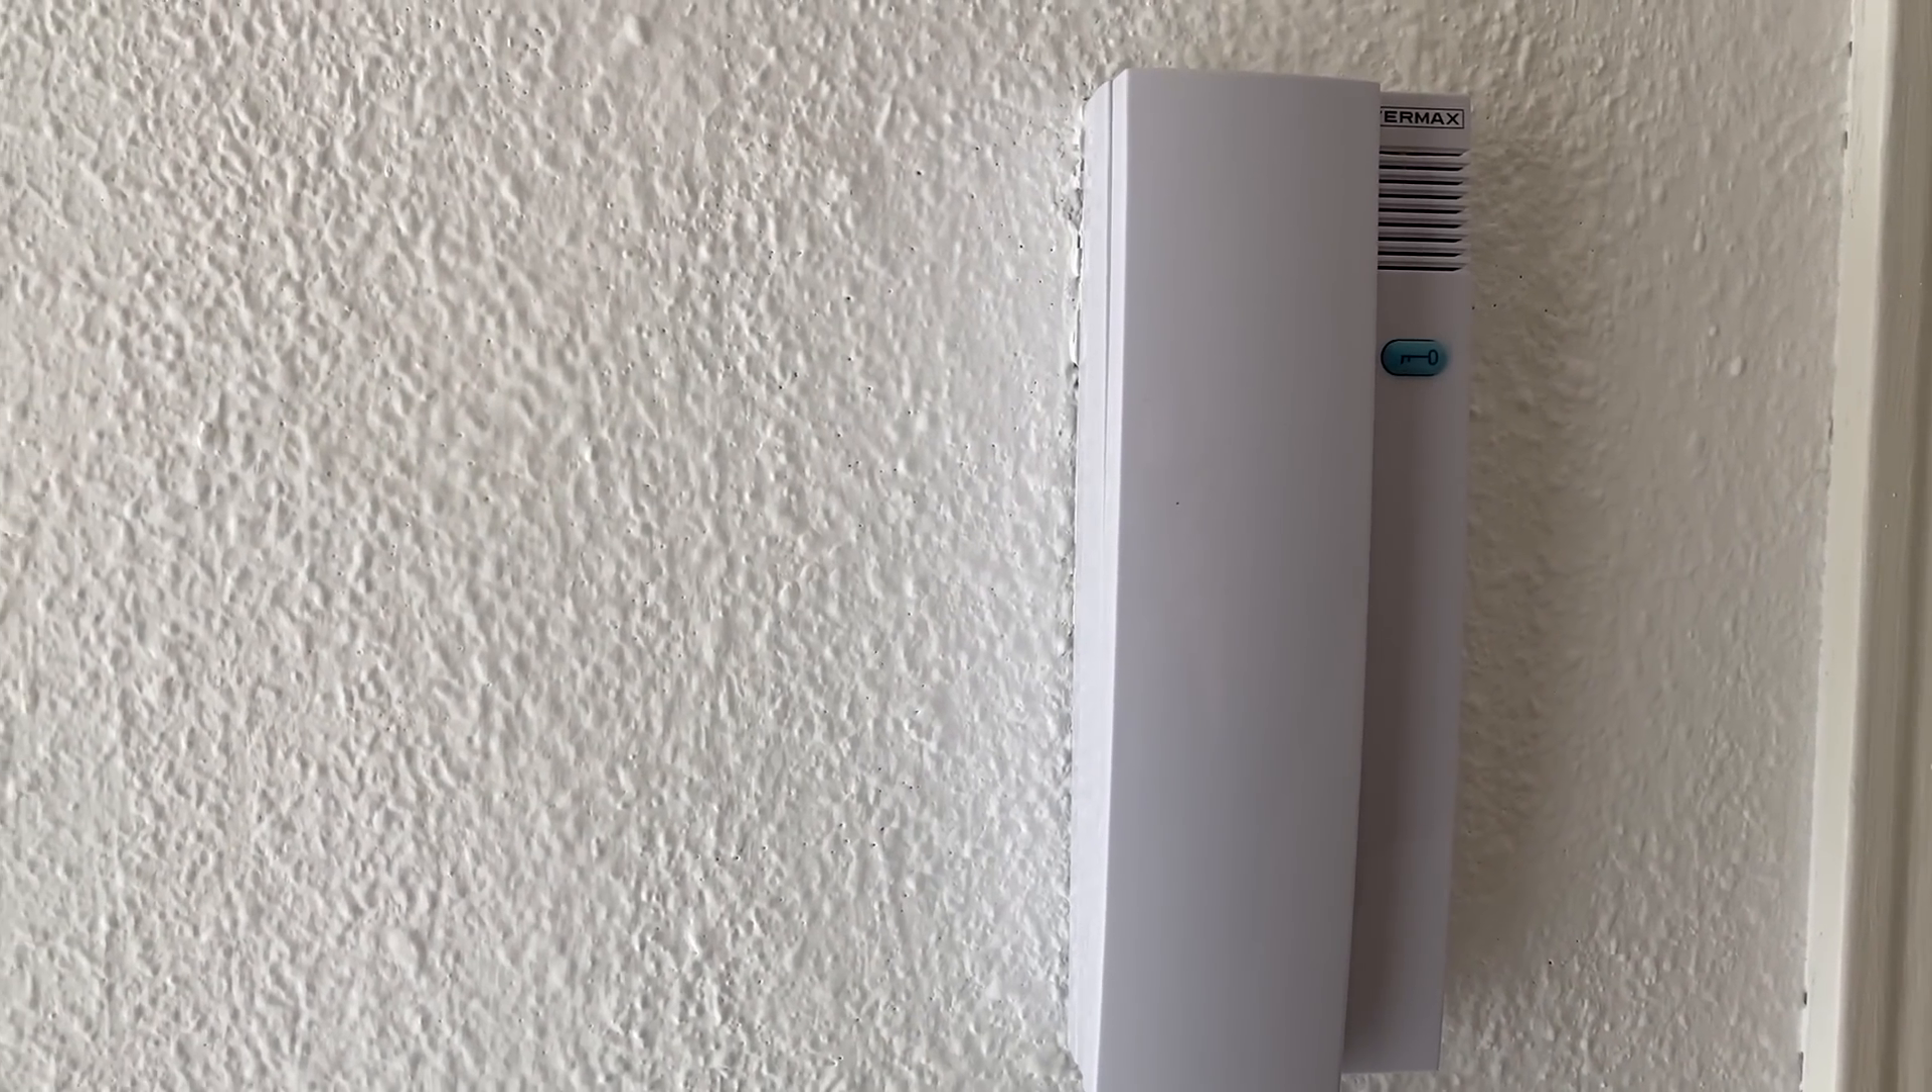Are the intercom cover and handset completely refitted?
Yes.